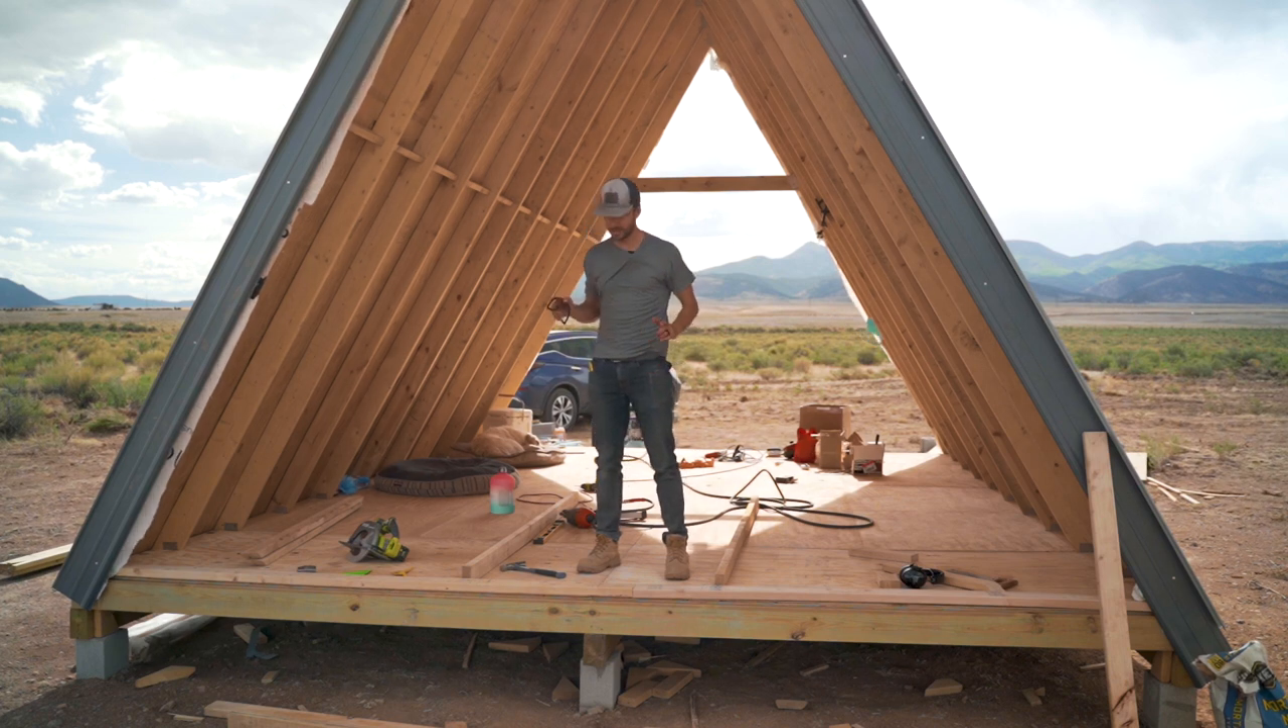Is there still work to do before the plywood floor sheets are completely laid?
No.